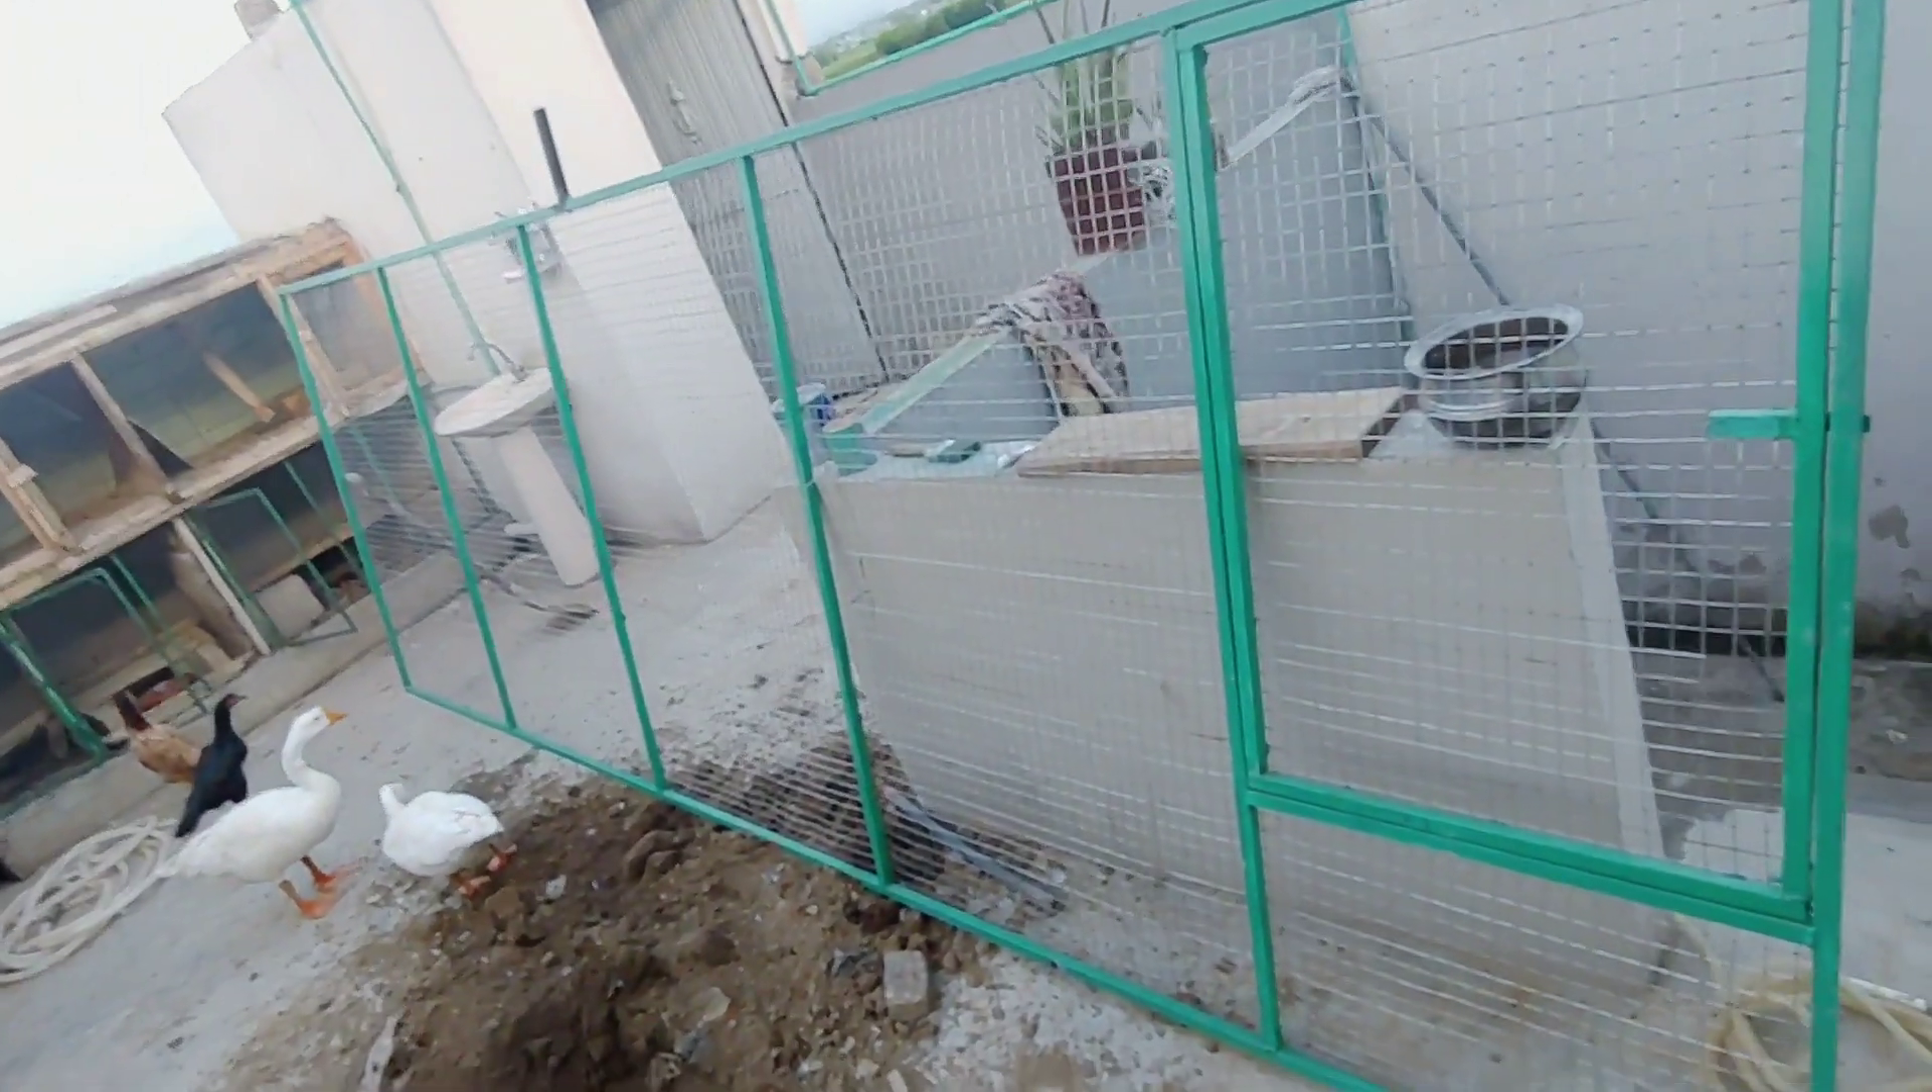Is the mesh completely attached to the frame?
Yes.